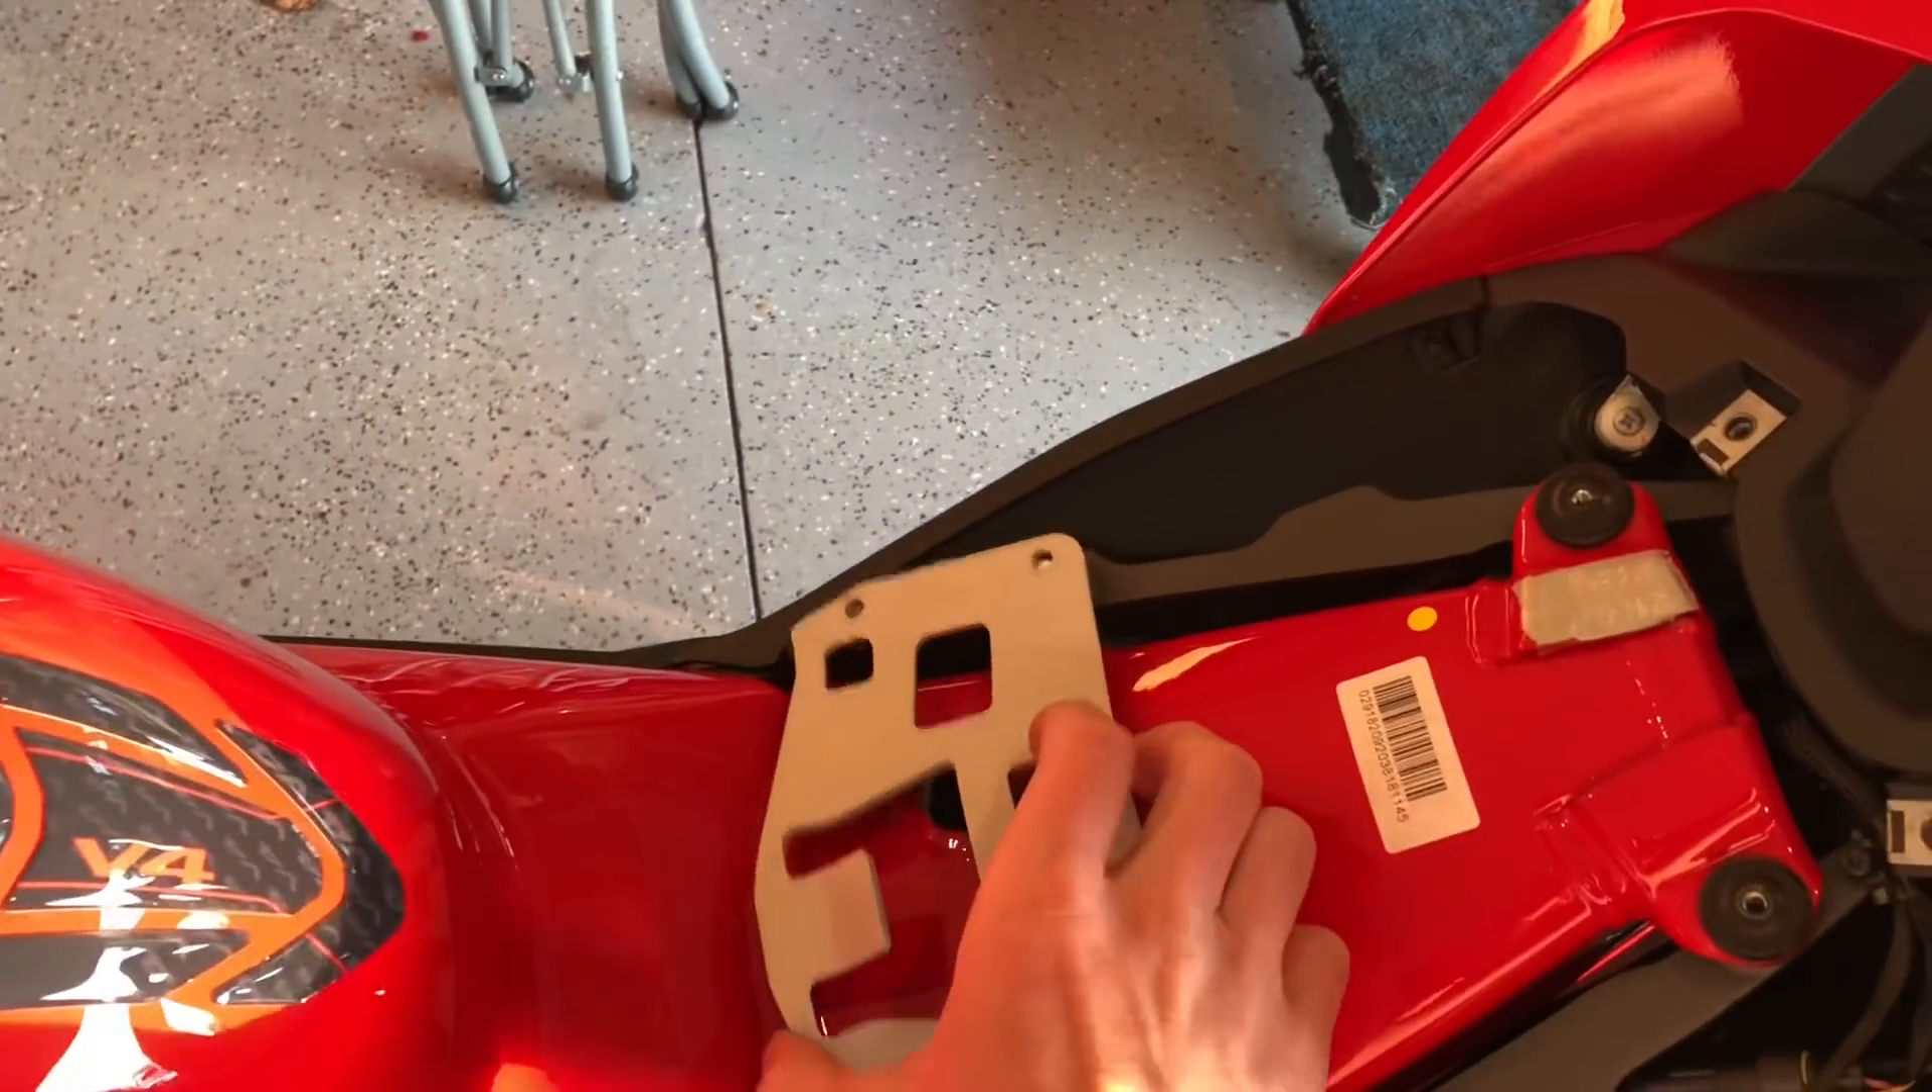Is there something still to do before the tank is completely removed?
Yes.